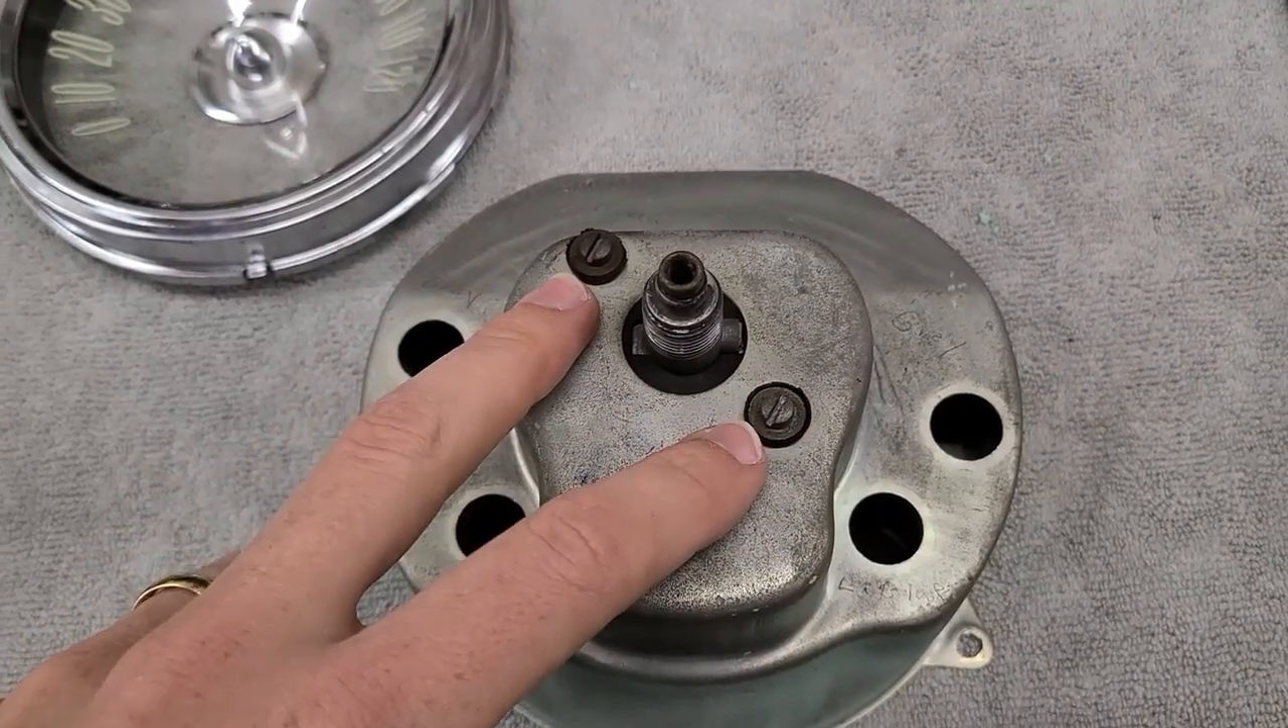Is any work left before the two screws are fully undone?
Yes.